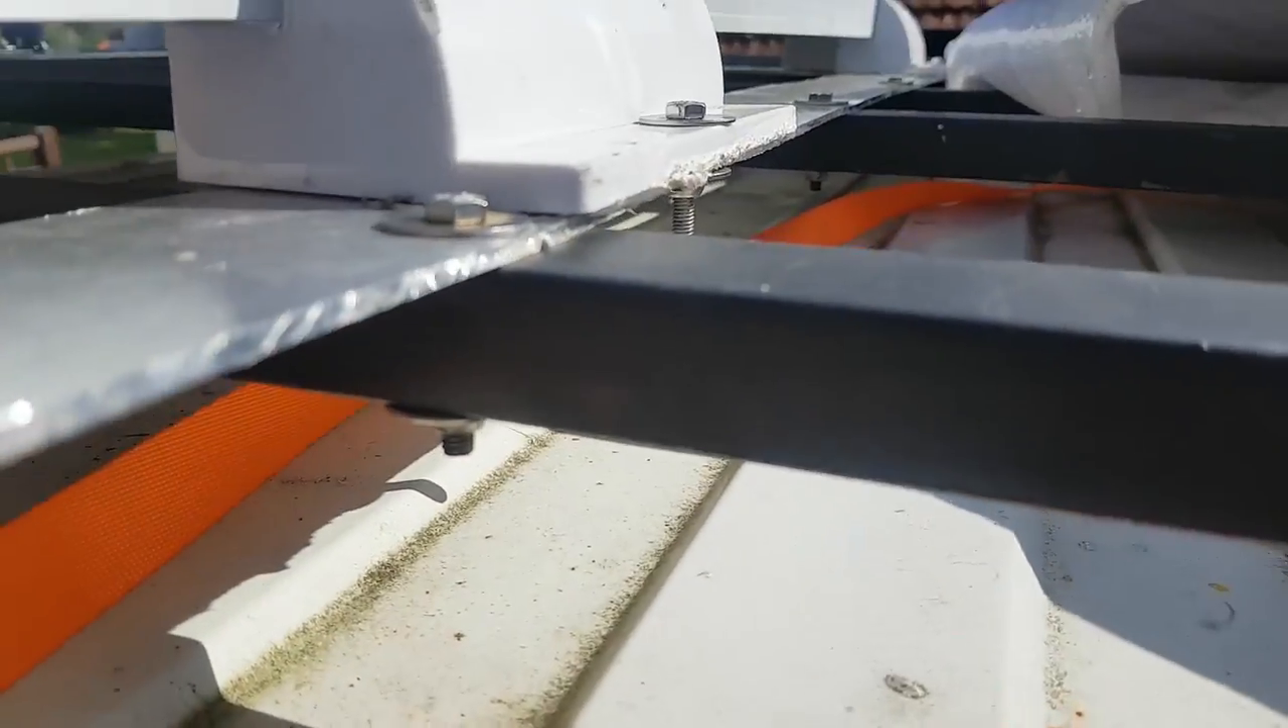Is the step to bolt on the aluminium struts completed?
Yes.